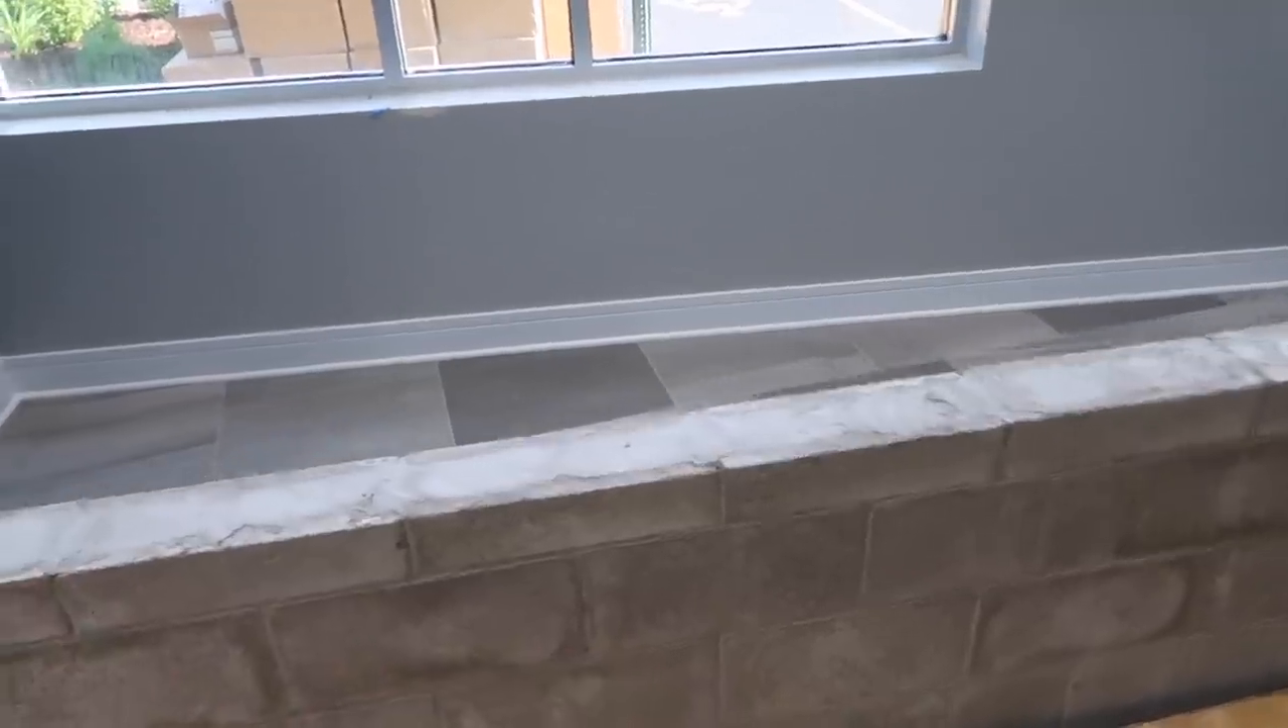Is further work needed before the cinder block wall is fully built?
No.